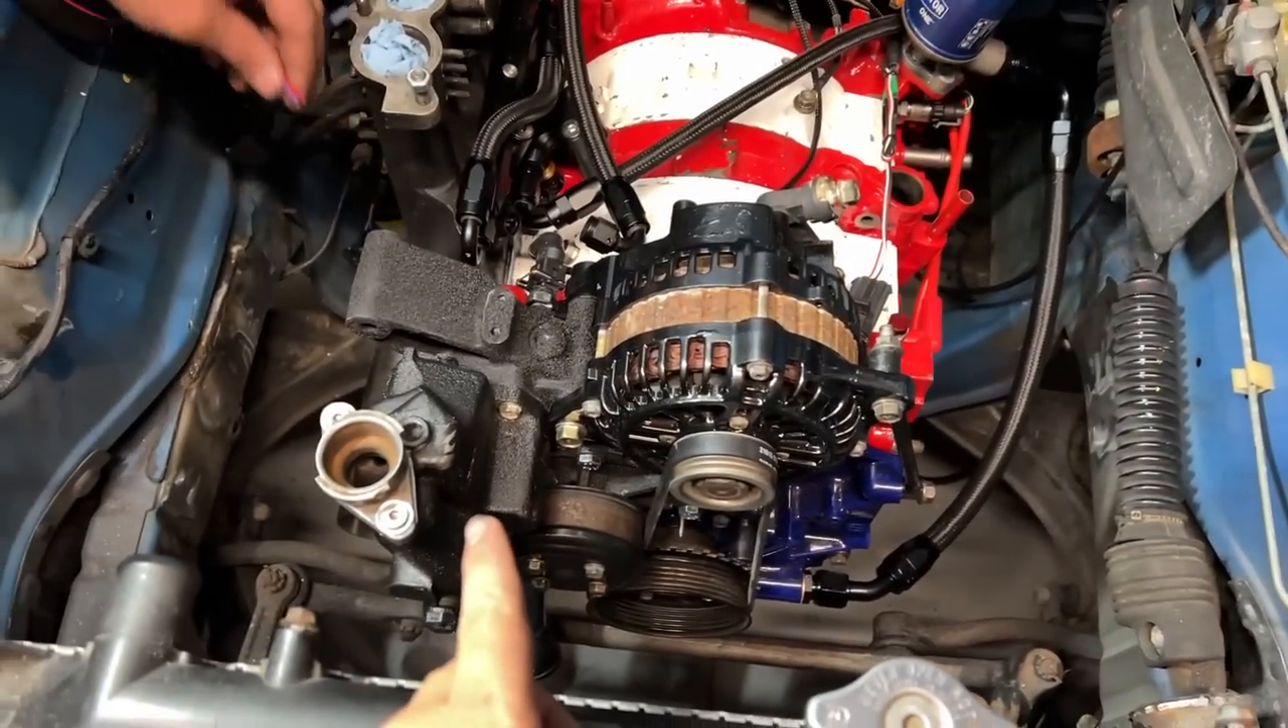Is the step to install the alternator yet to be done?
No.